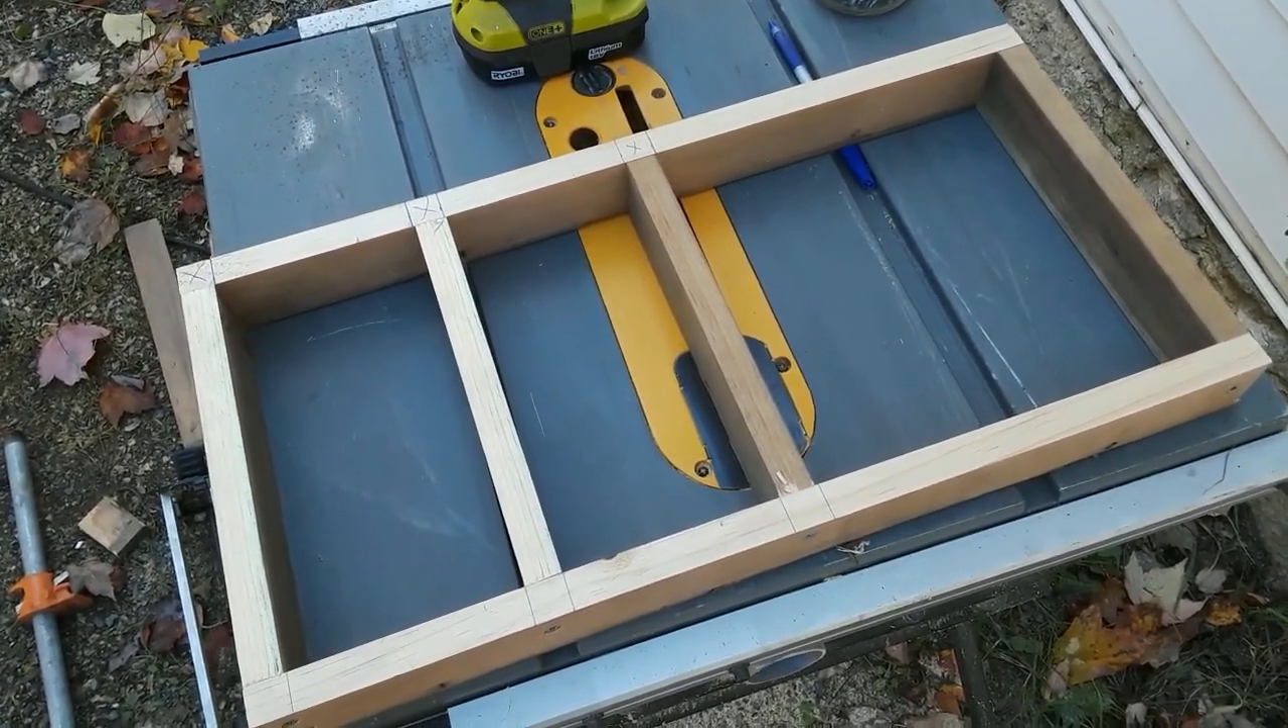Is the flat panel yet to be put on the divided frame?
Yes.